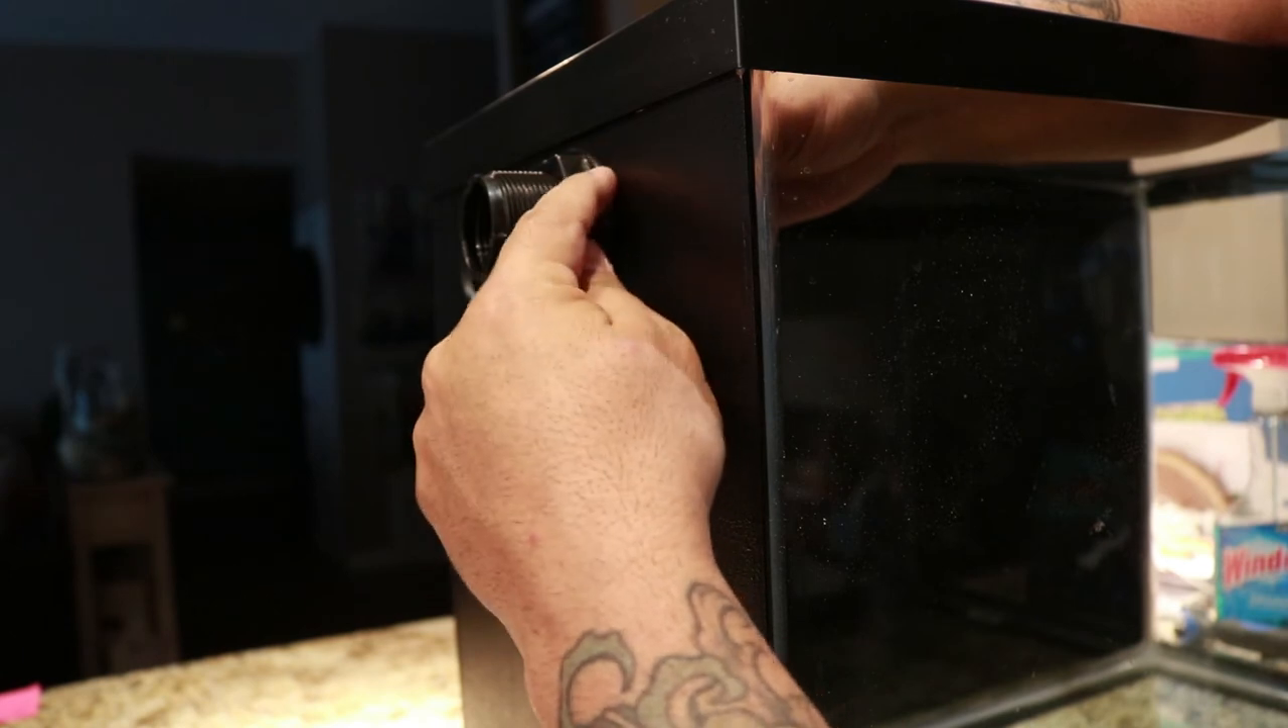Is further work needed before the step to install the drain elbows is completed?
Yes.